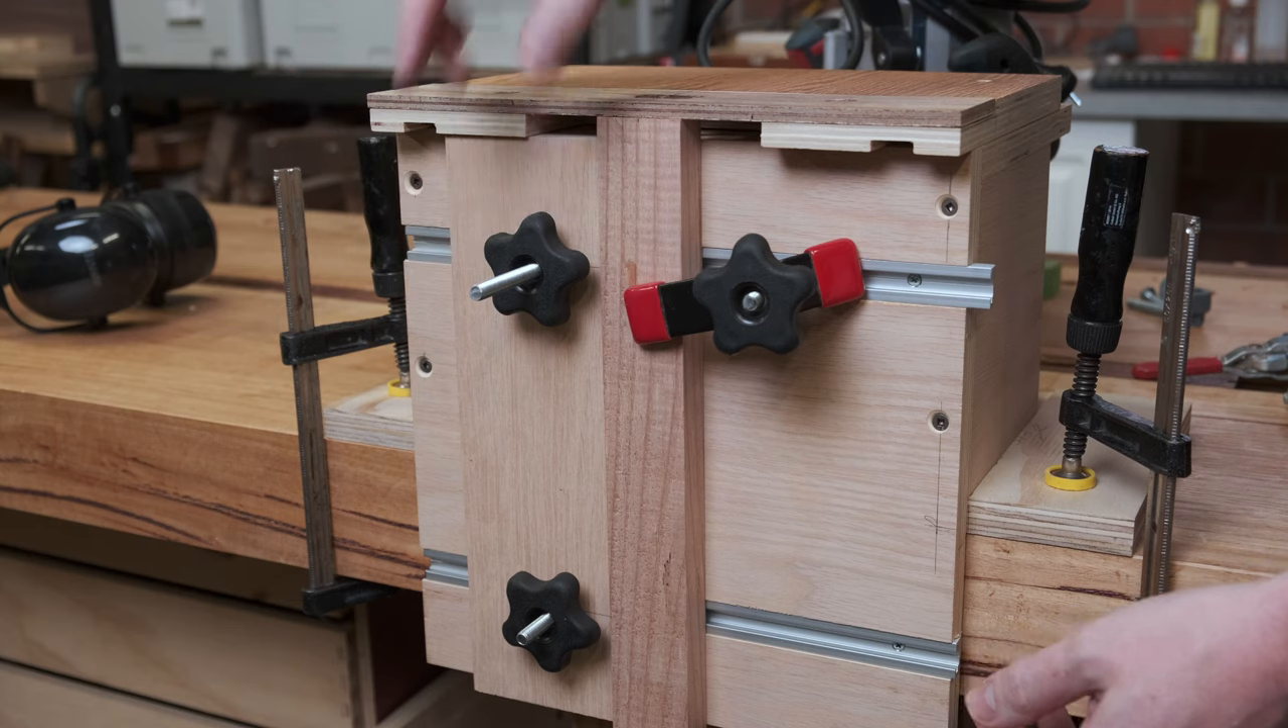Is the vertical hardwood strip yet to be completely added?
No.